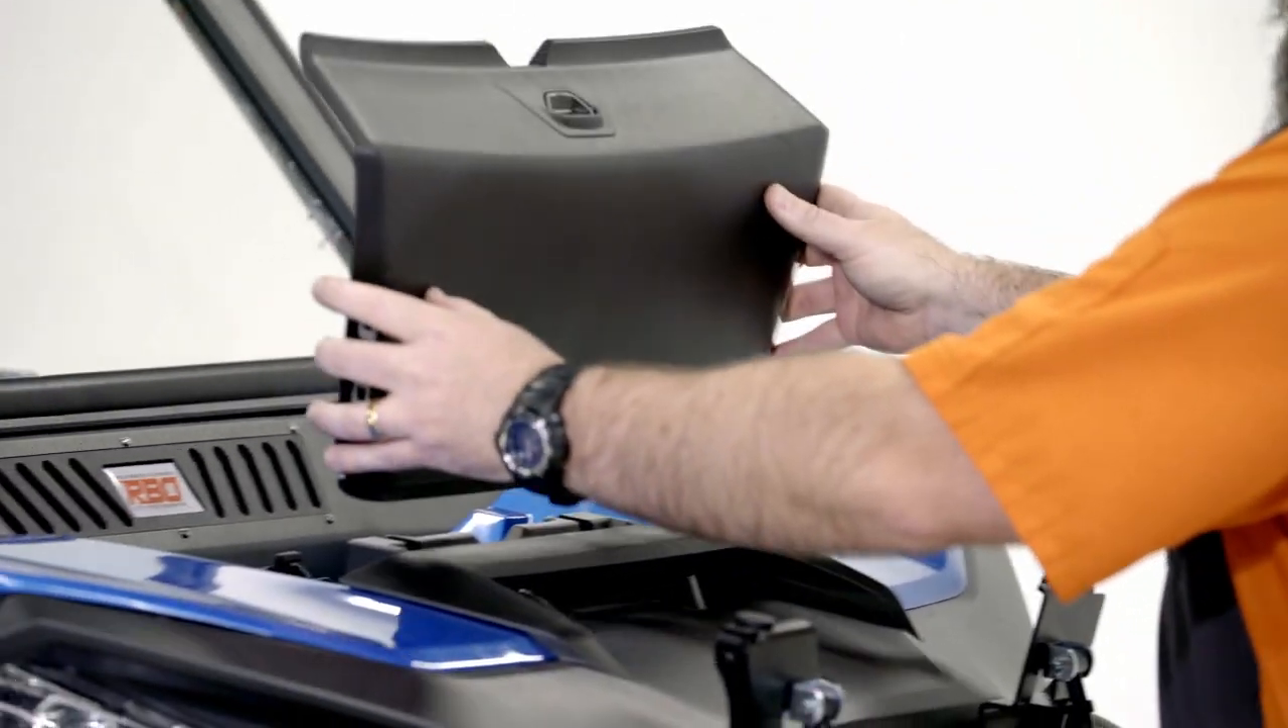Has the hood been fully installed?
No.